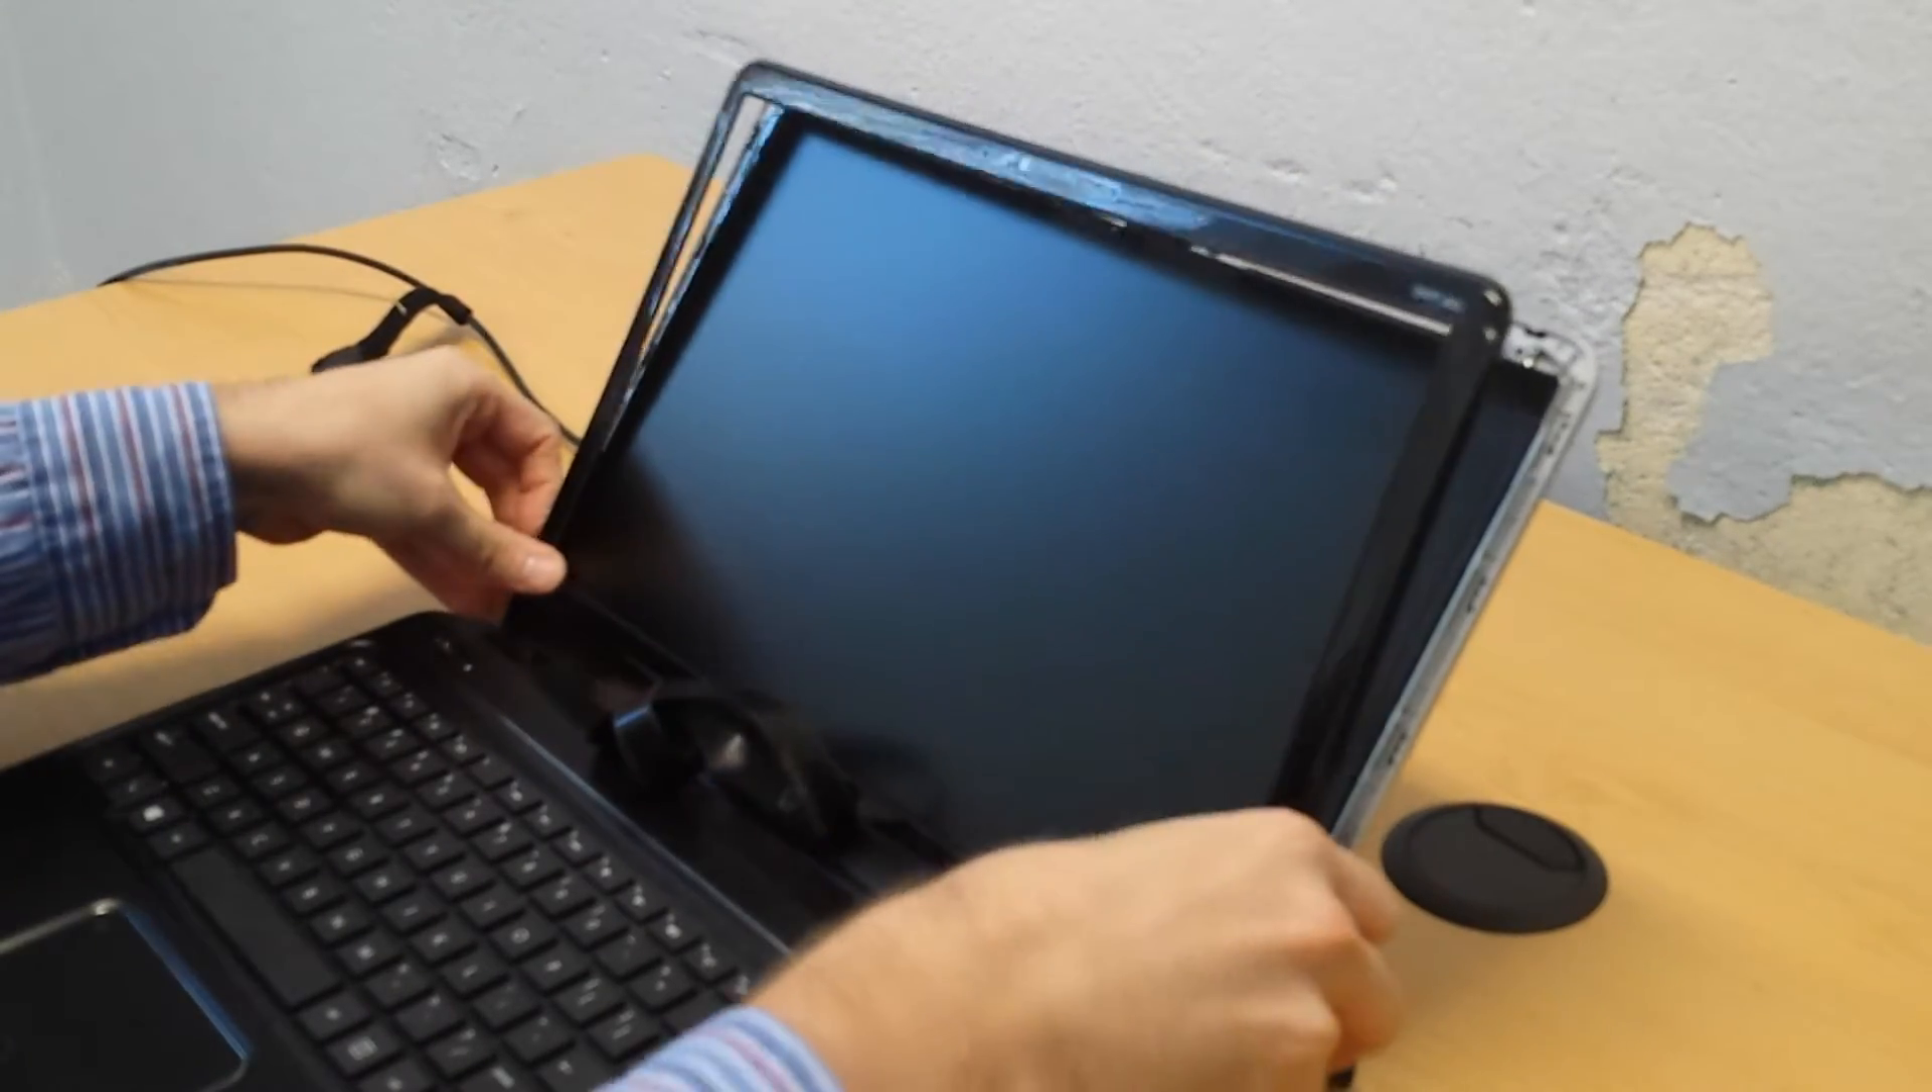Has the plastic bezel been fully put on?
No.